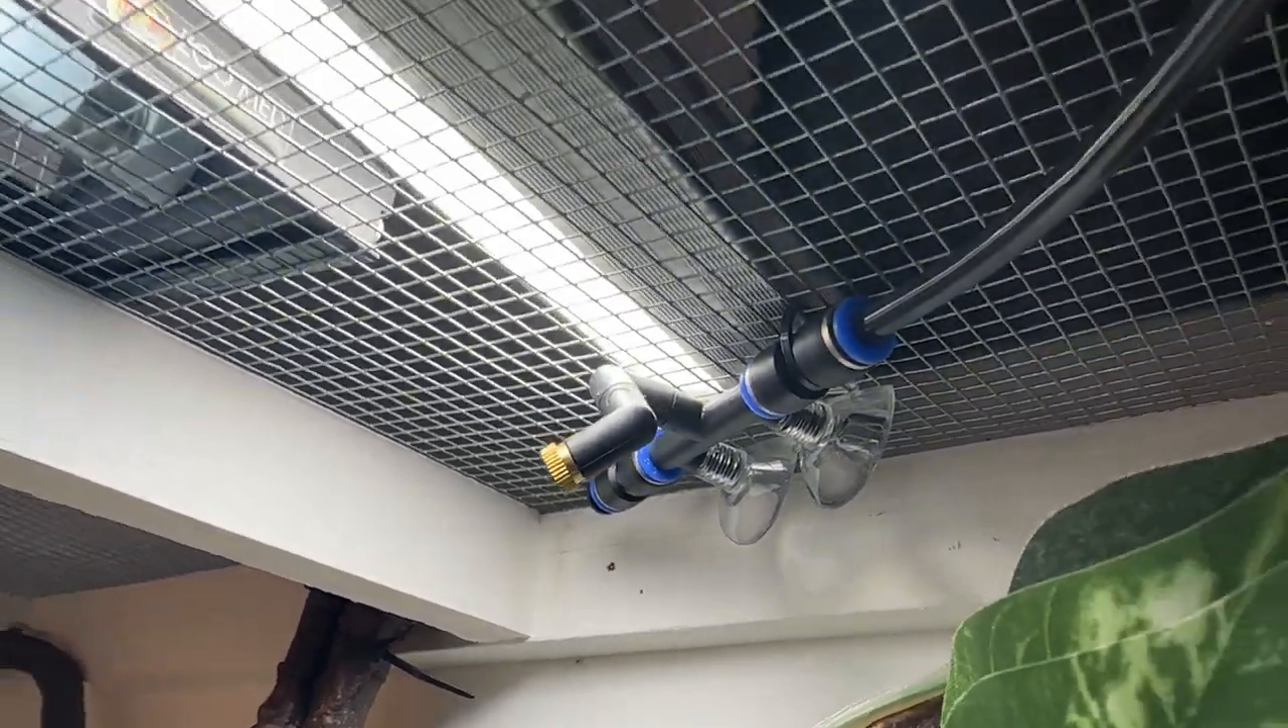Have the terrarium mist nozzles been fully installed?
Yes.